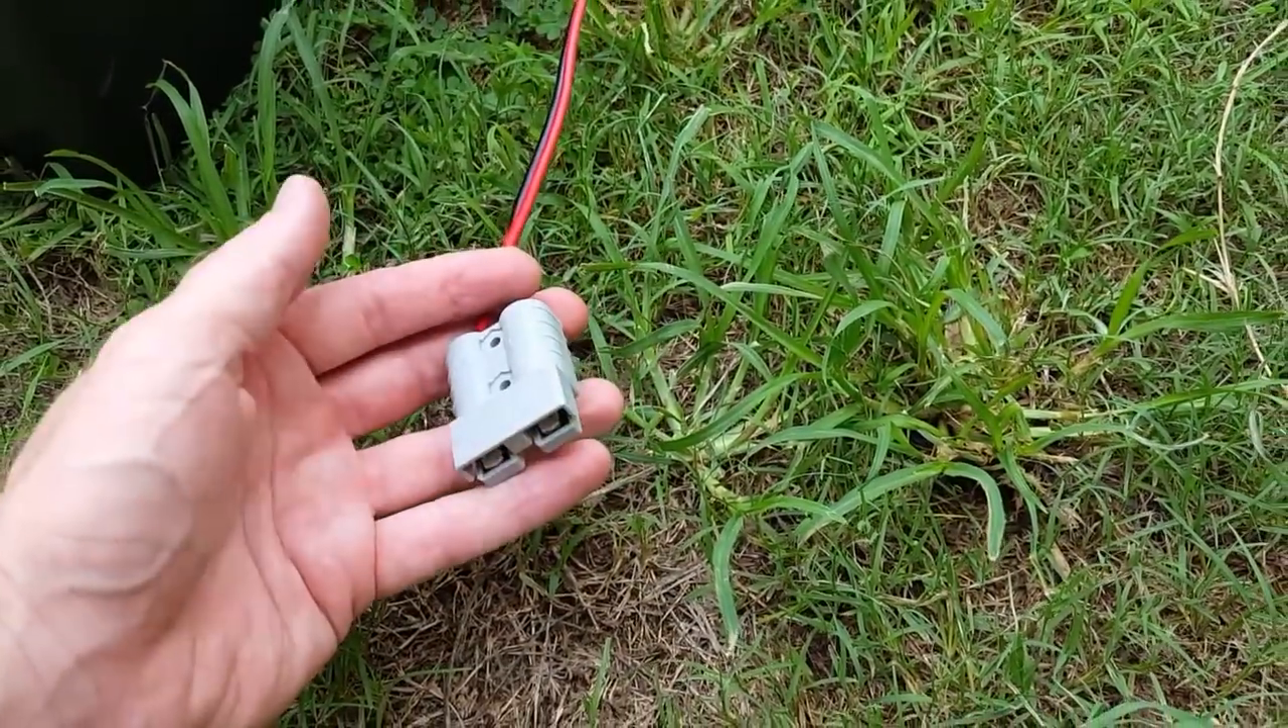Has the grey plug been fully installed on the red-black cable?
Yes.